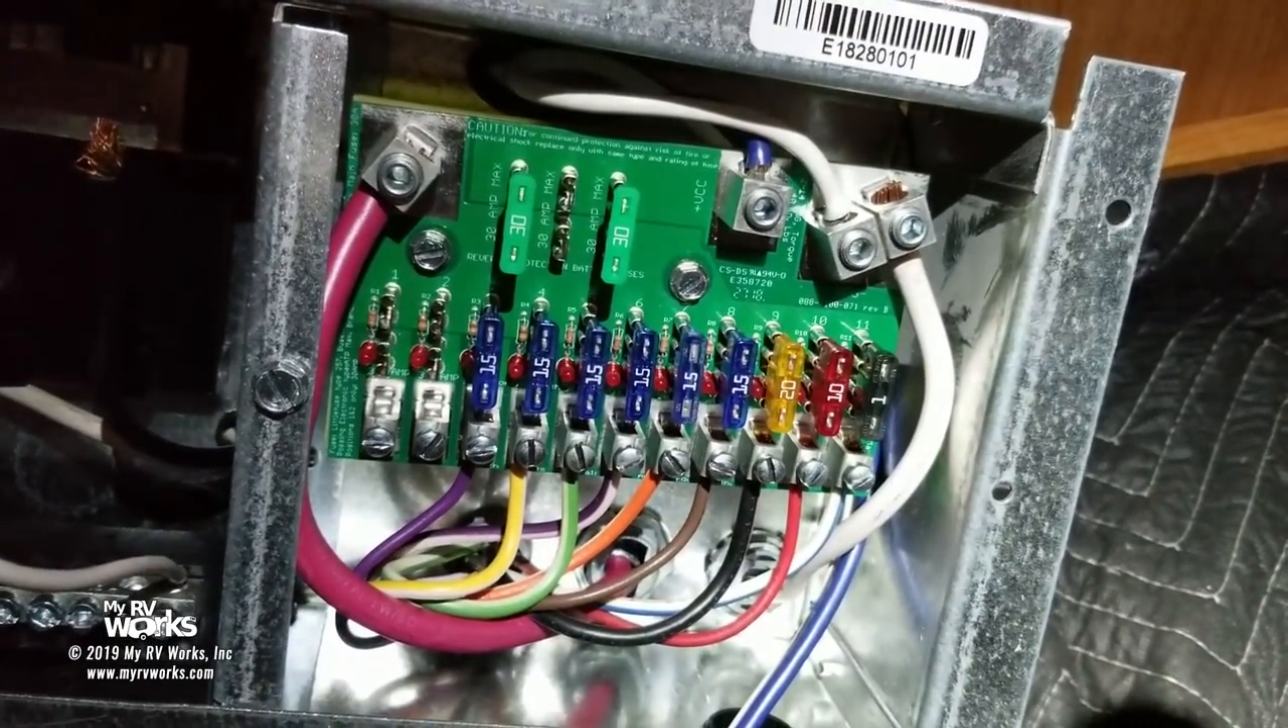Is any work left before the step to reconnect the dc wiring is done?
No.